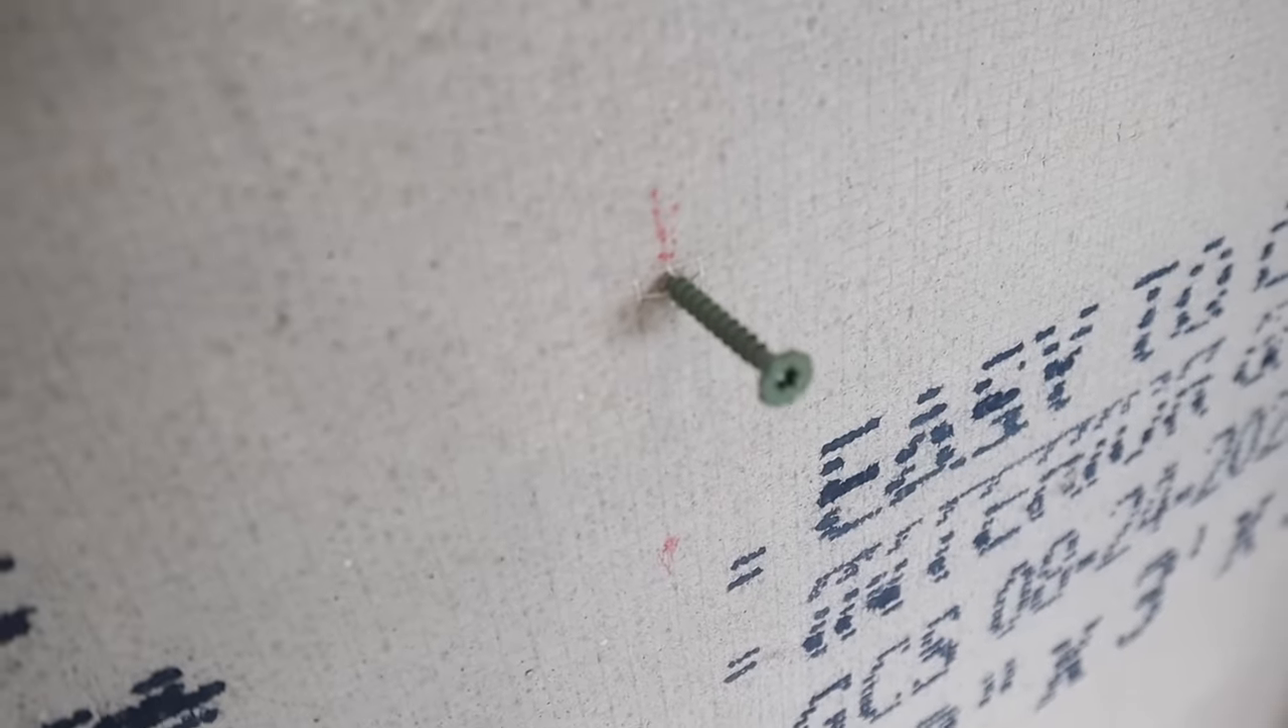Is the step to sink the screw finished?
No.